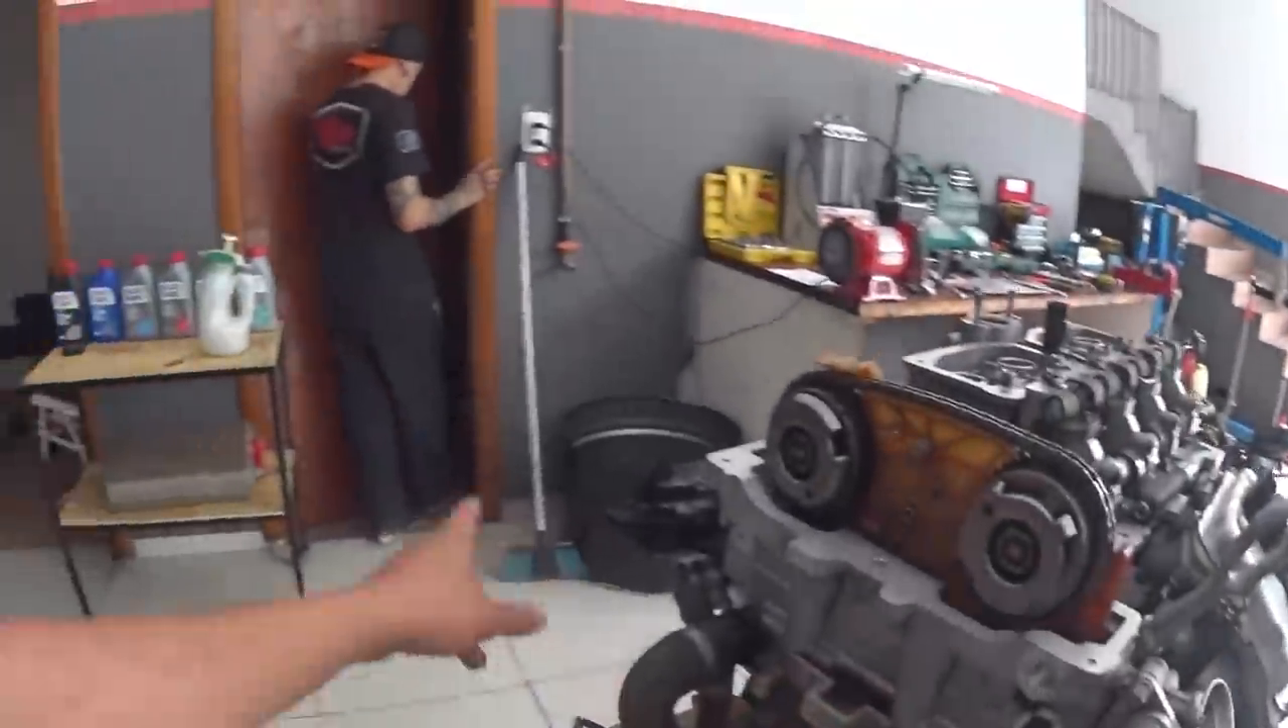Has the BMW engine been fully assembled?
No.